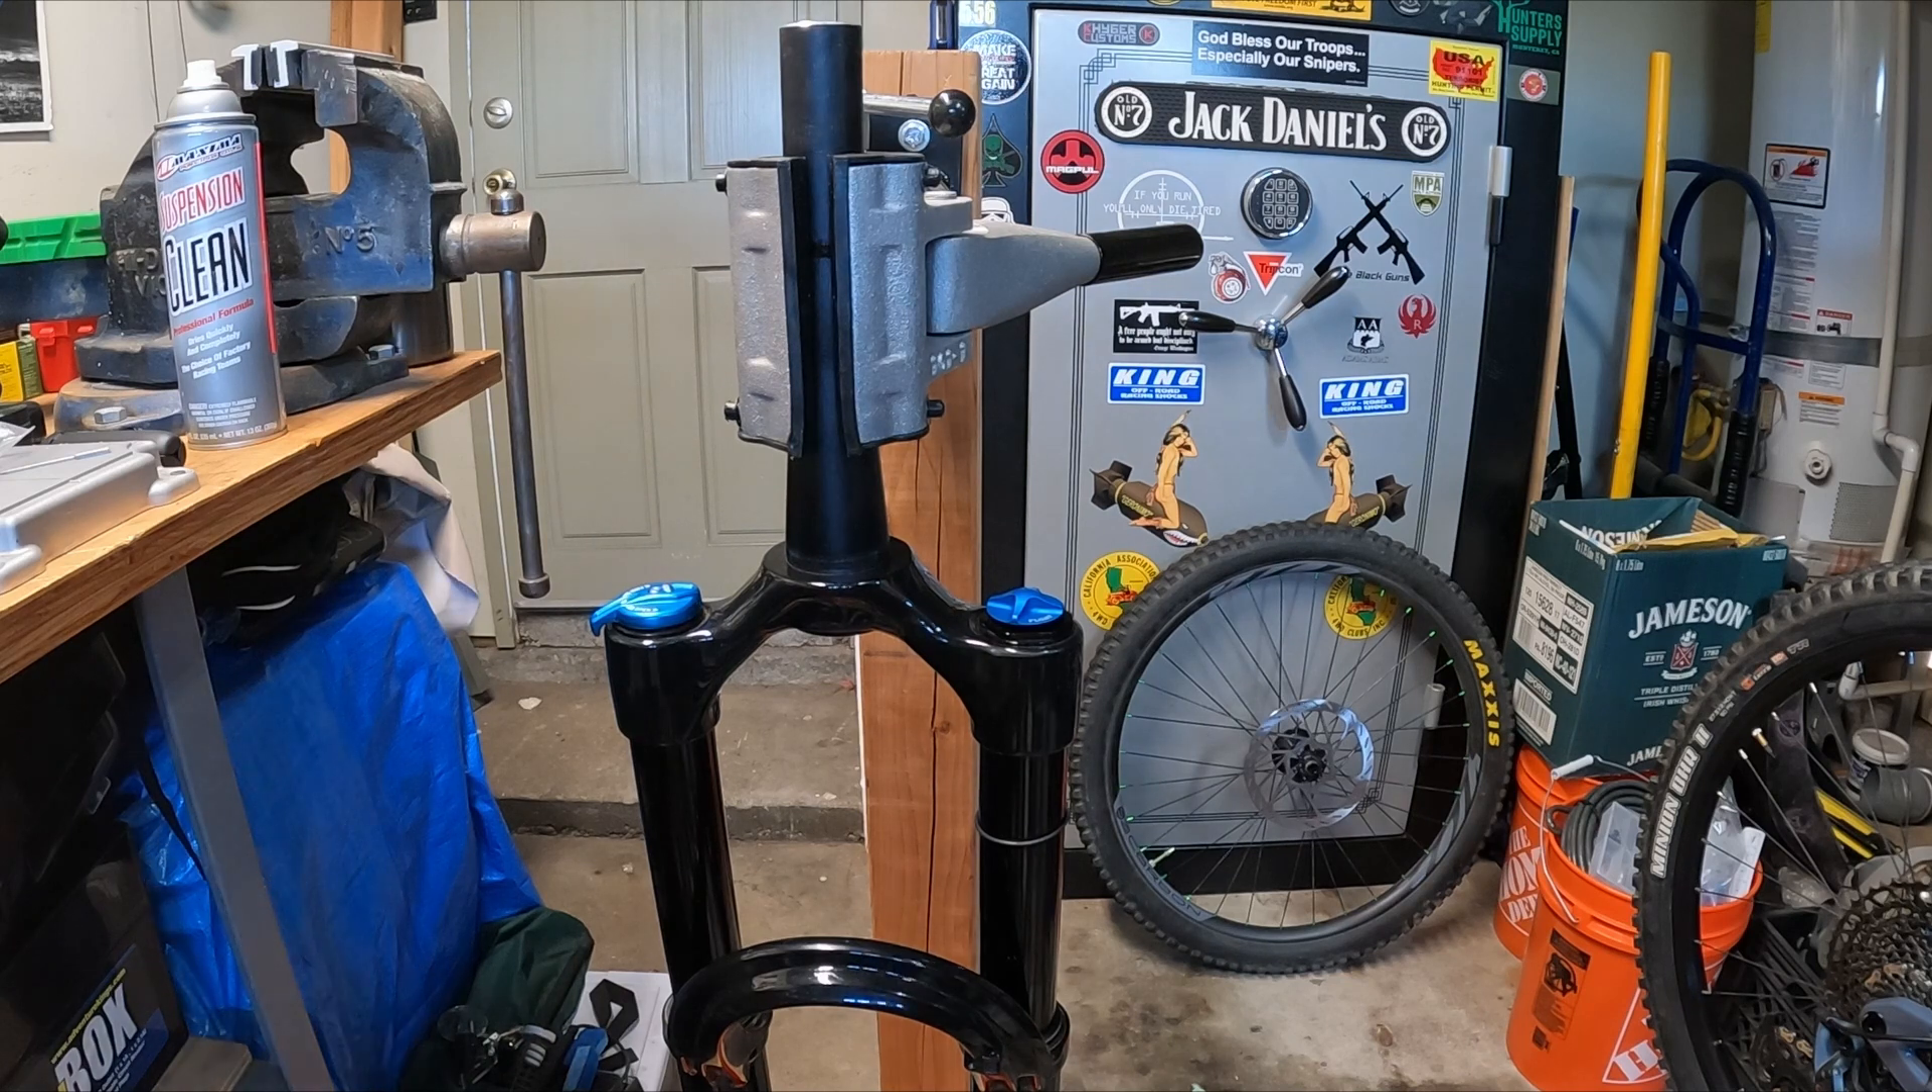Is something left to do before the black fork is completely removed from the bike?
No.